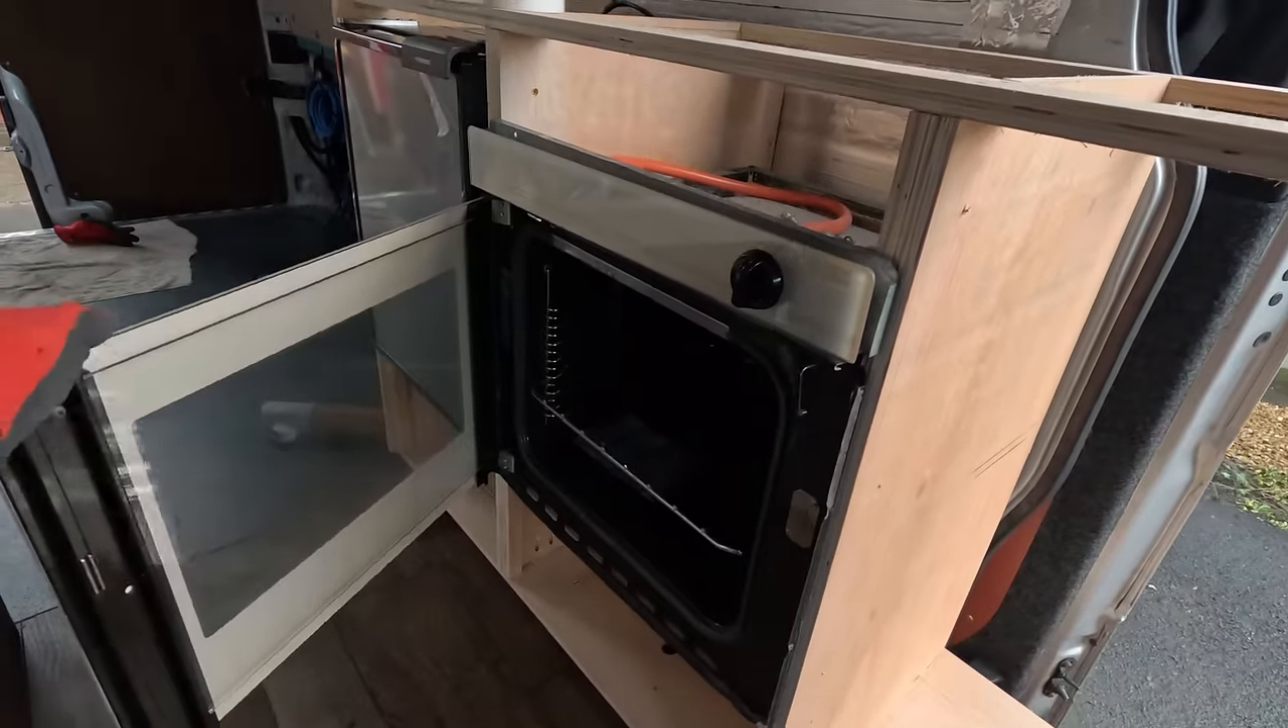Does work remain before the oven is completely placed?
No.